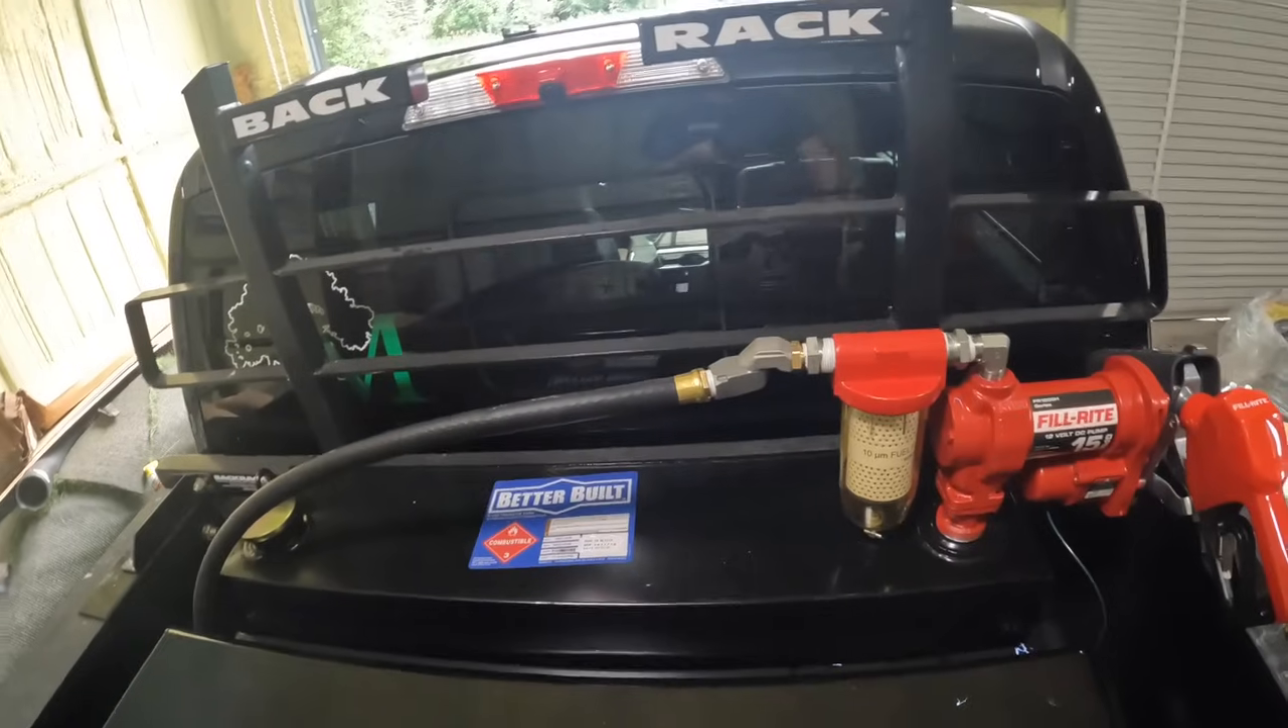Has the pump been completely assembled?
Yes.